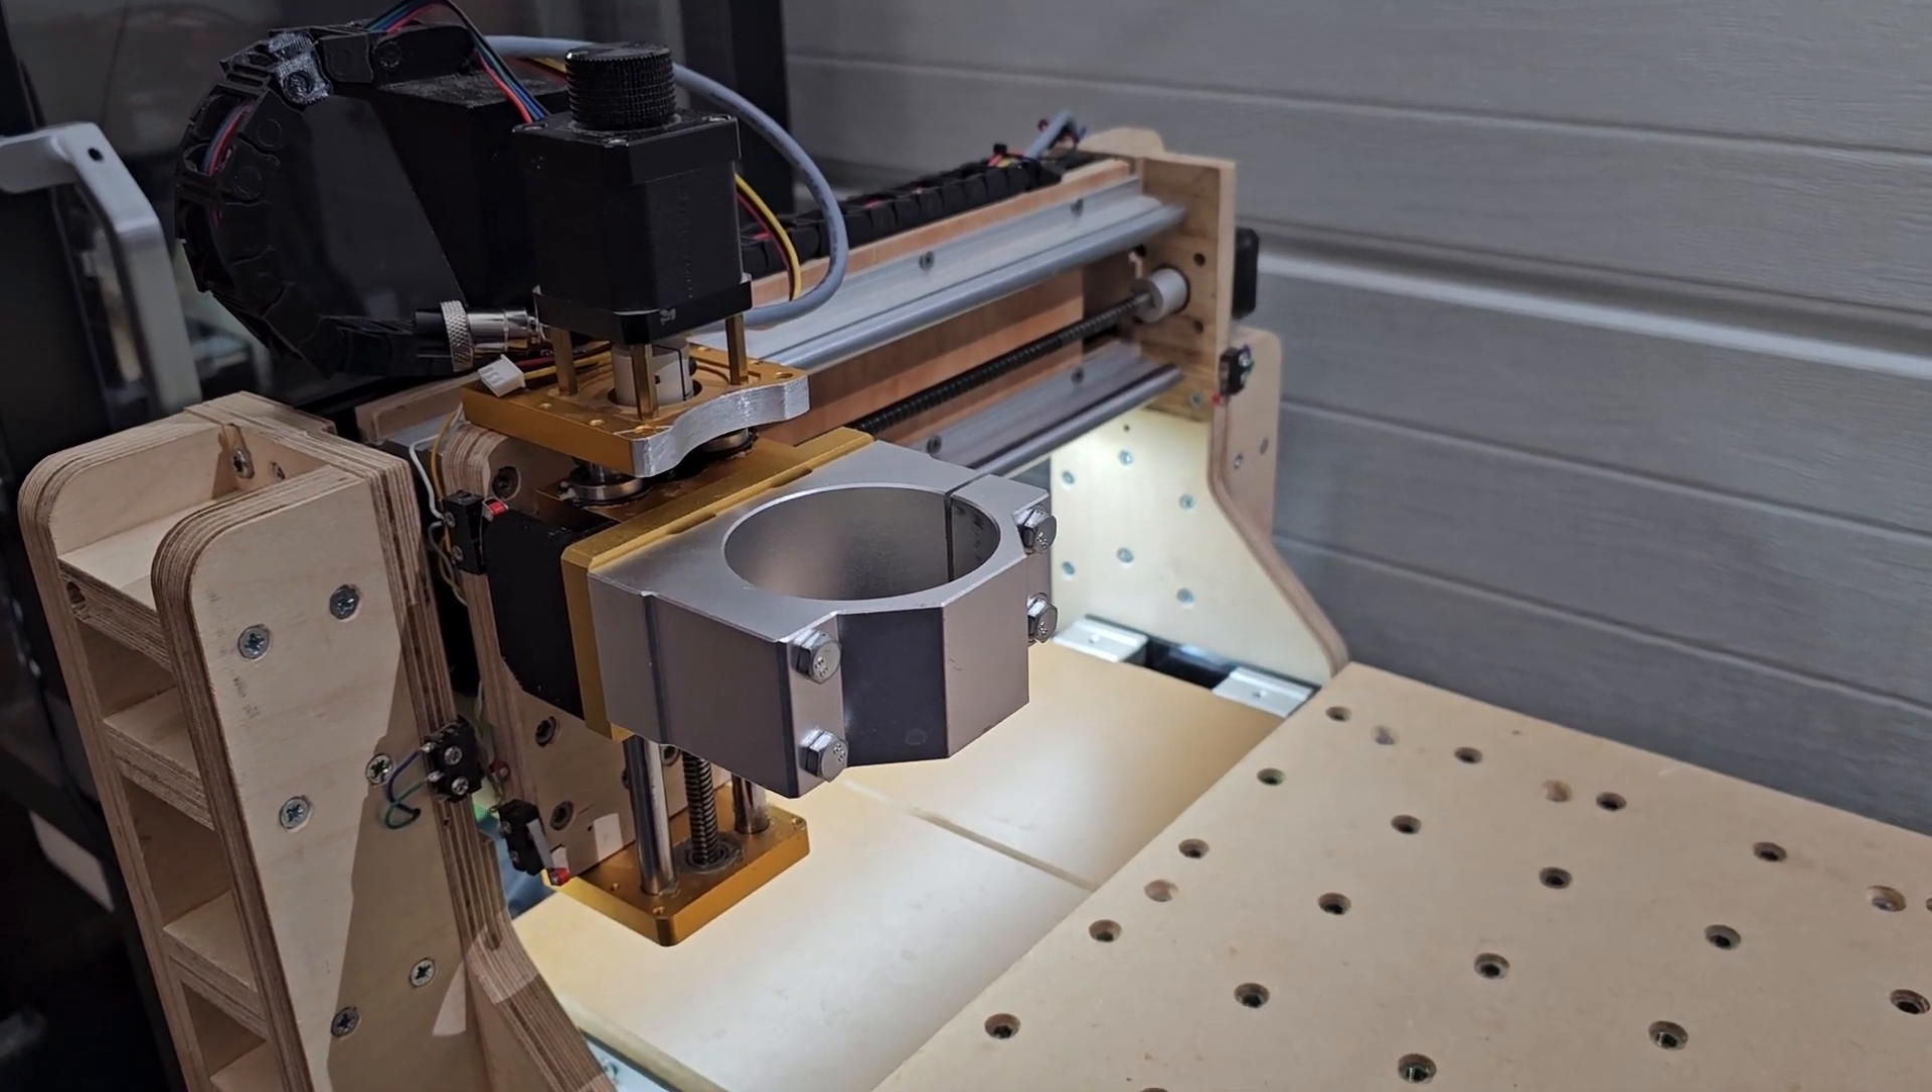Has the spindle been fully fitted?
No.